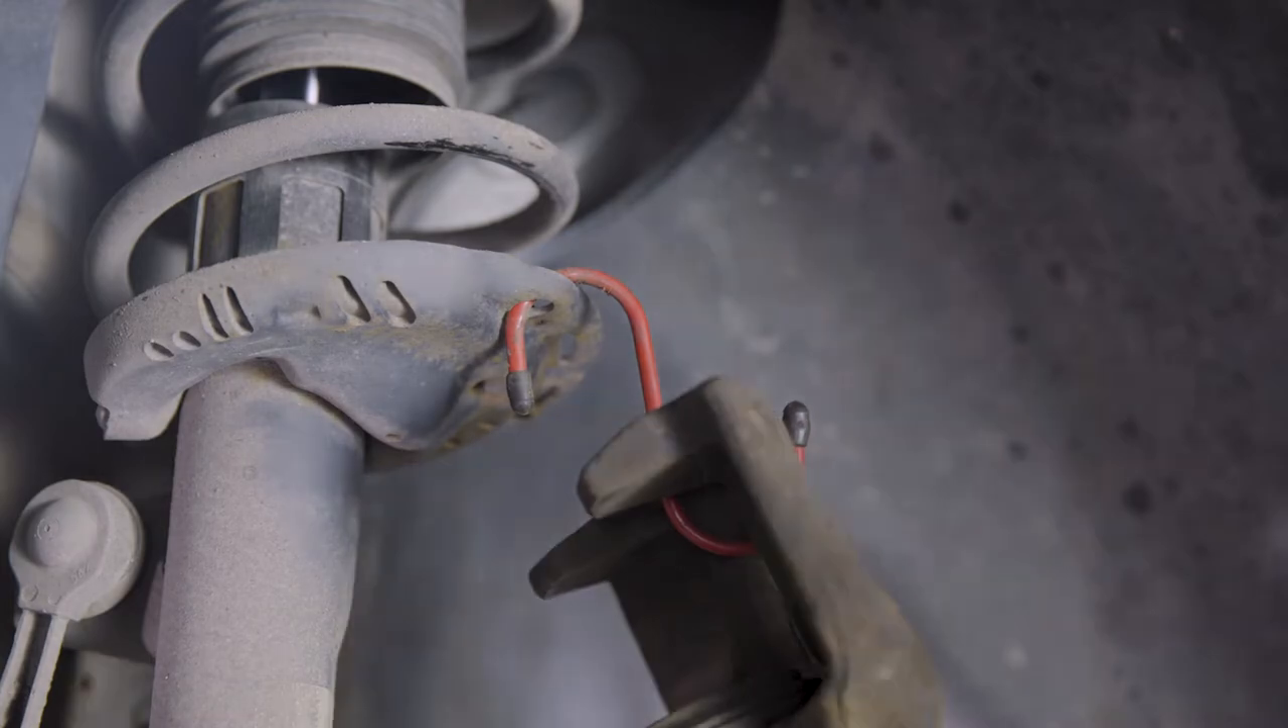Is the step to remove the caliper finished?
Yes.